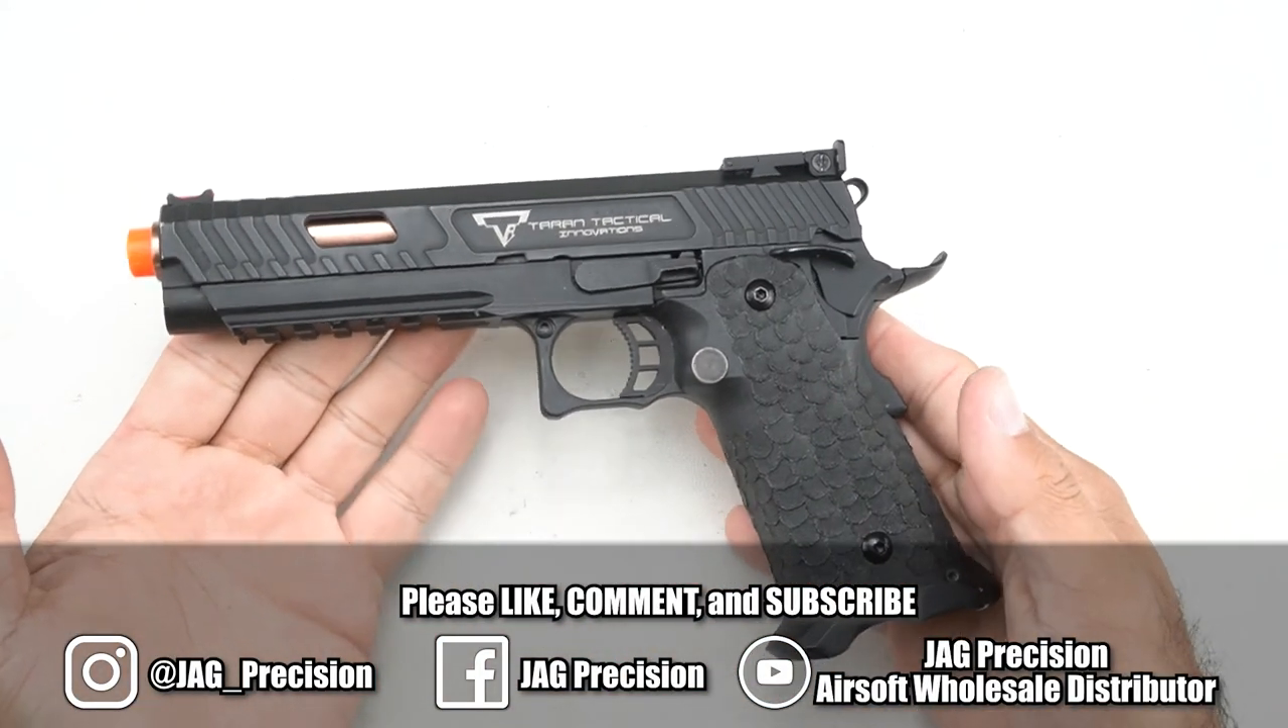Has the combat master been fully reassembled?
Yes.